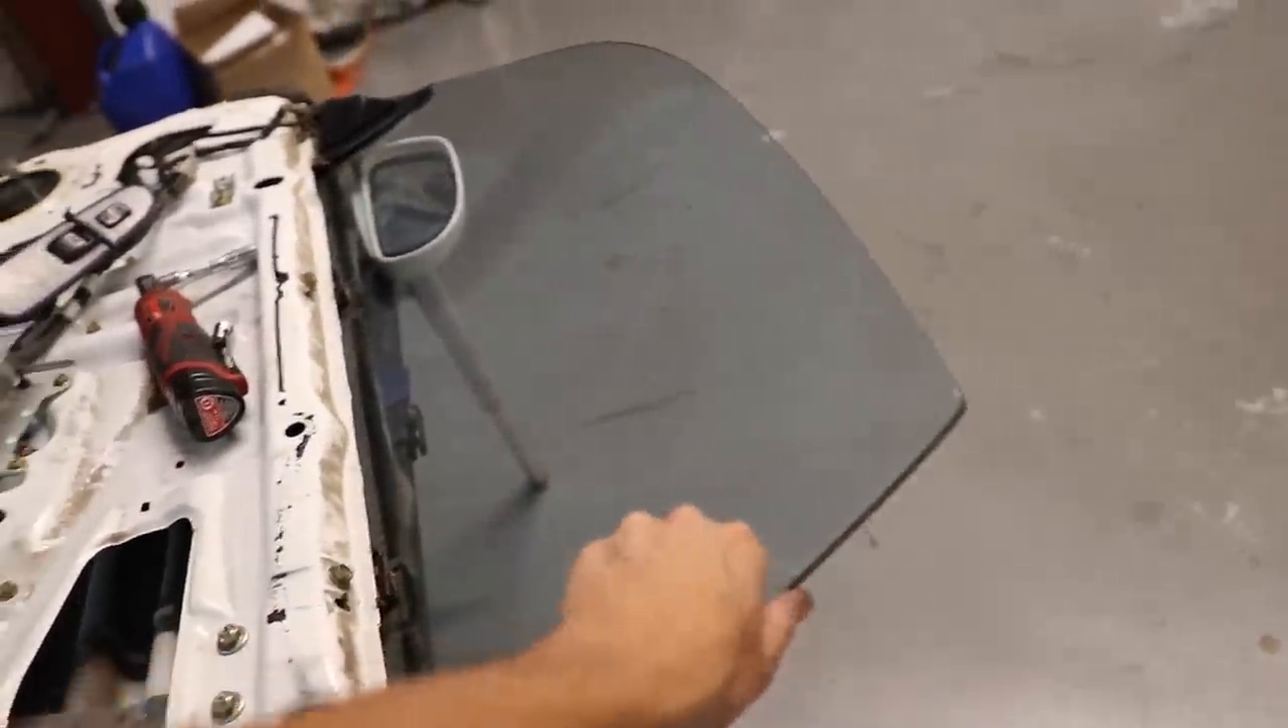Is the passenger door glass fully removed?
No.